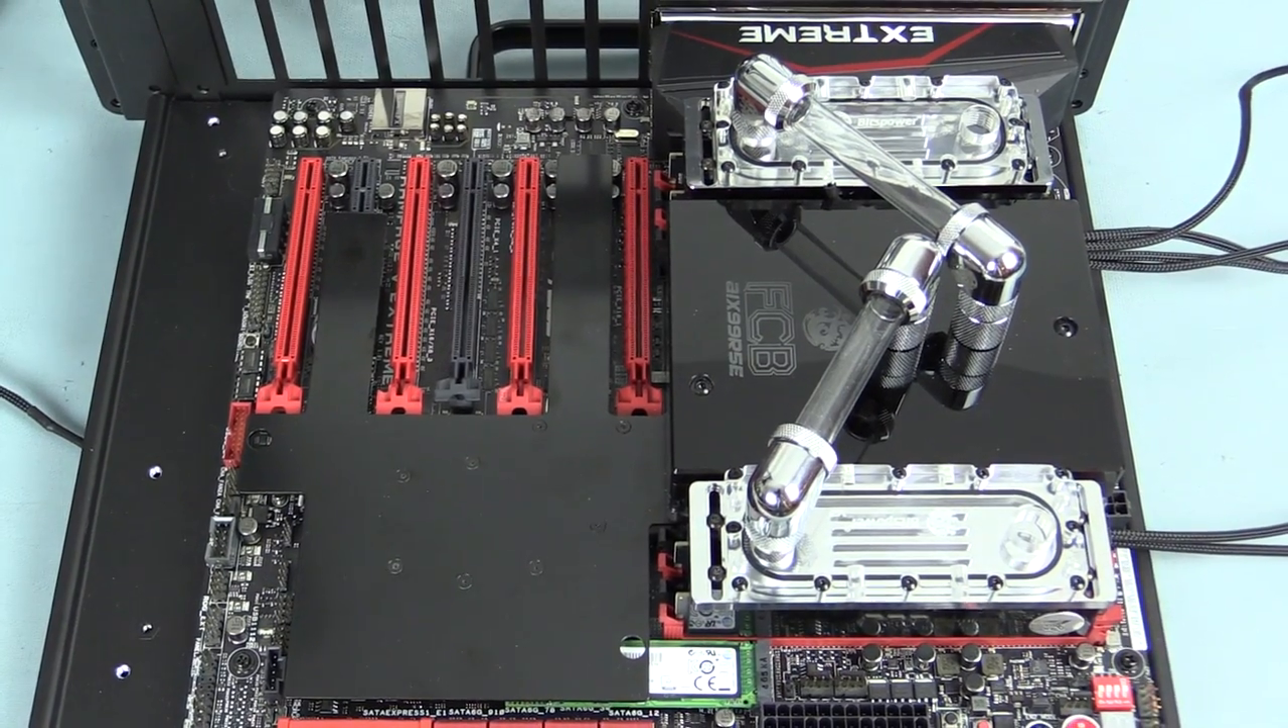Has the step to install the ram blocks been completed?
Yes.